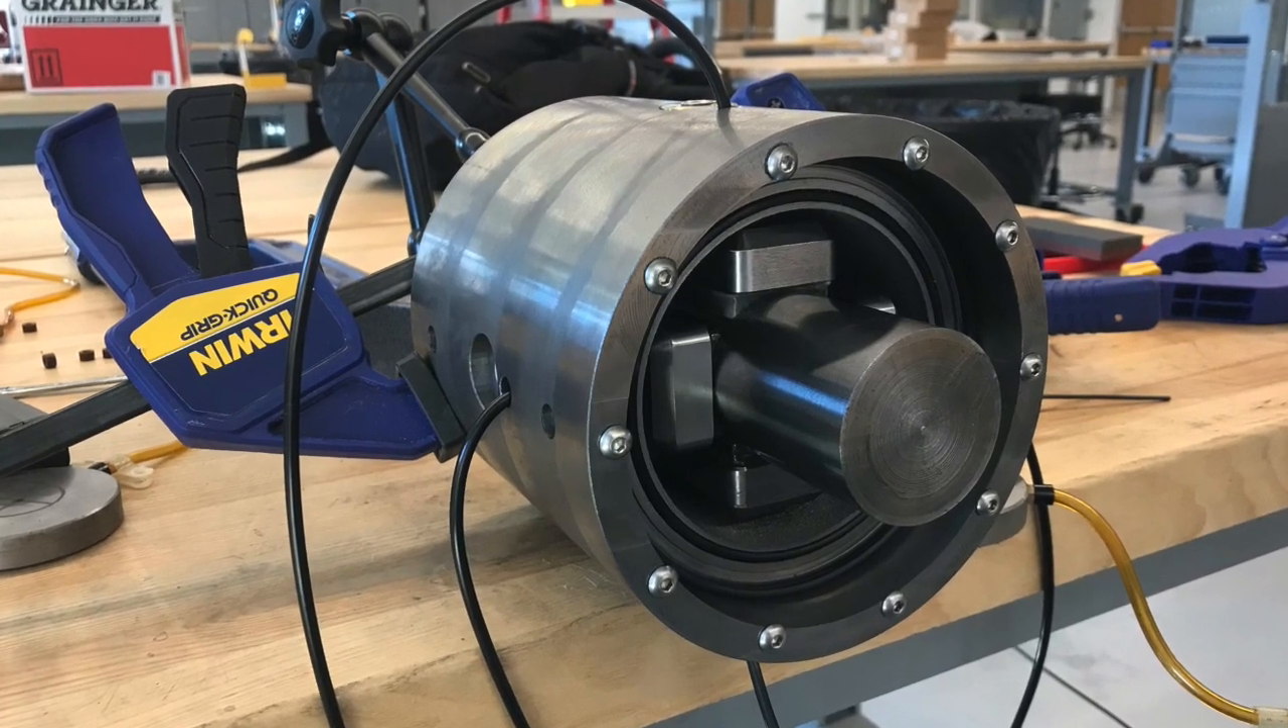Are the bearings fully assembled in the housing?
Yes.